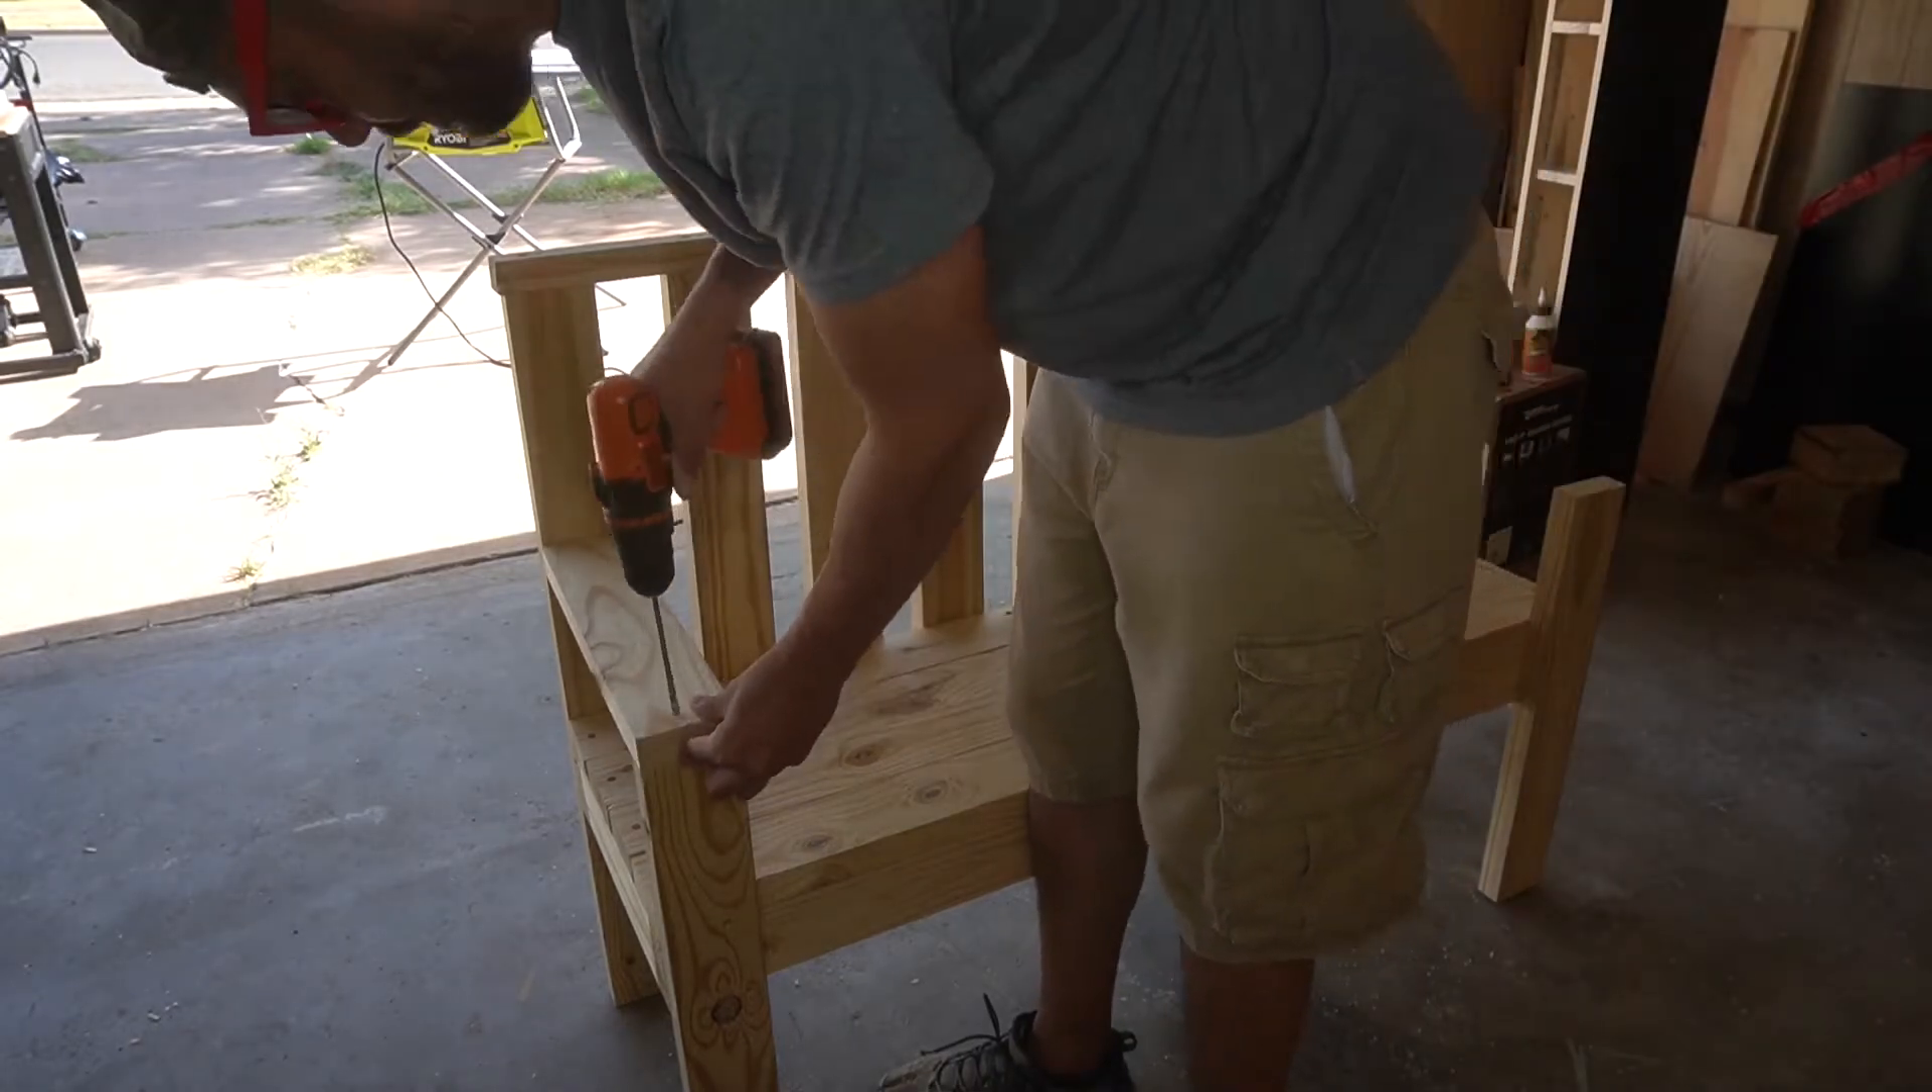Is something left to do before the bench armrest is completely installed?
Yes.